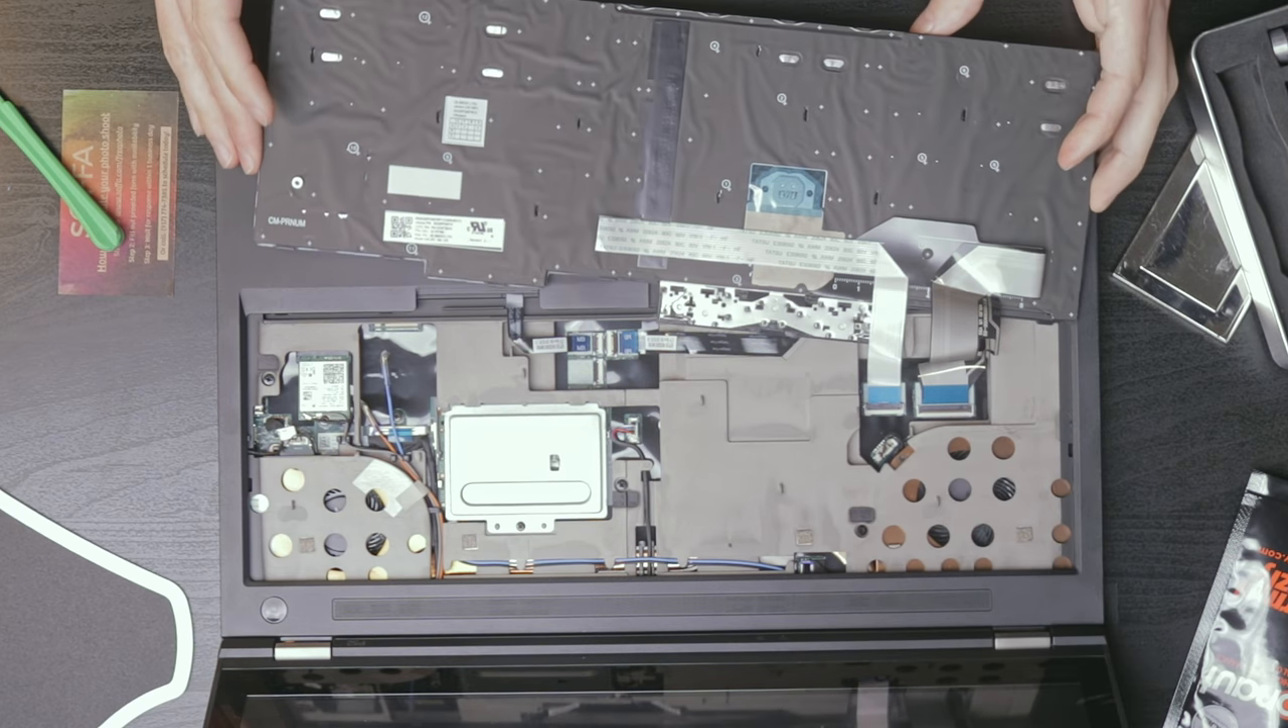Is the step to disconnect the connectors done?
No.